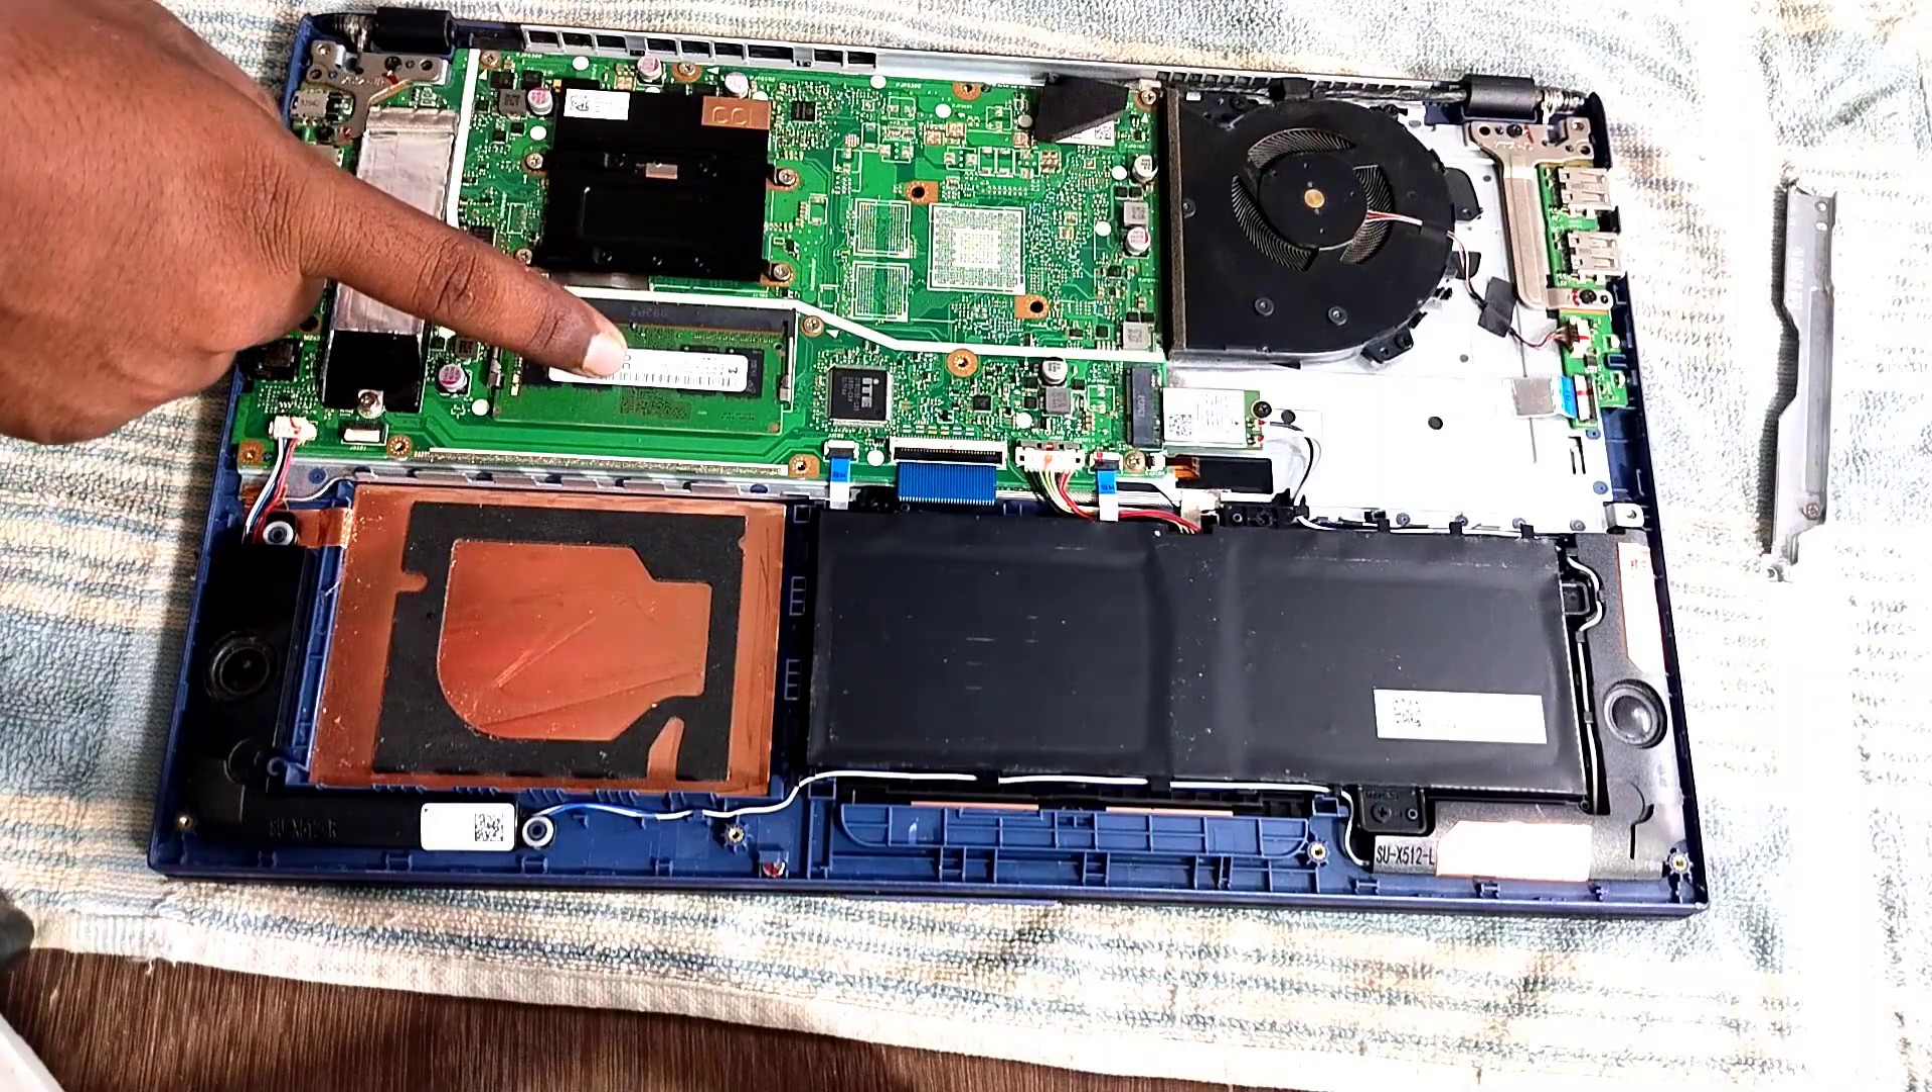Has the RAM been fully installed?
Yes.